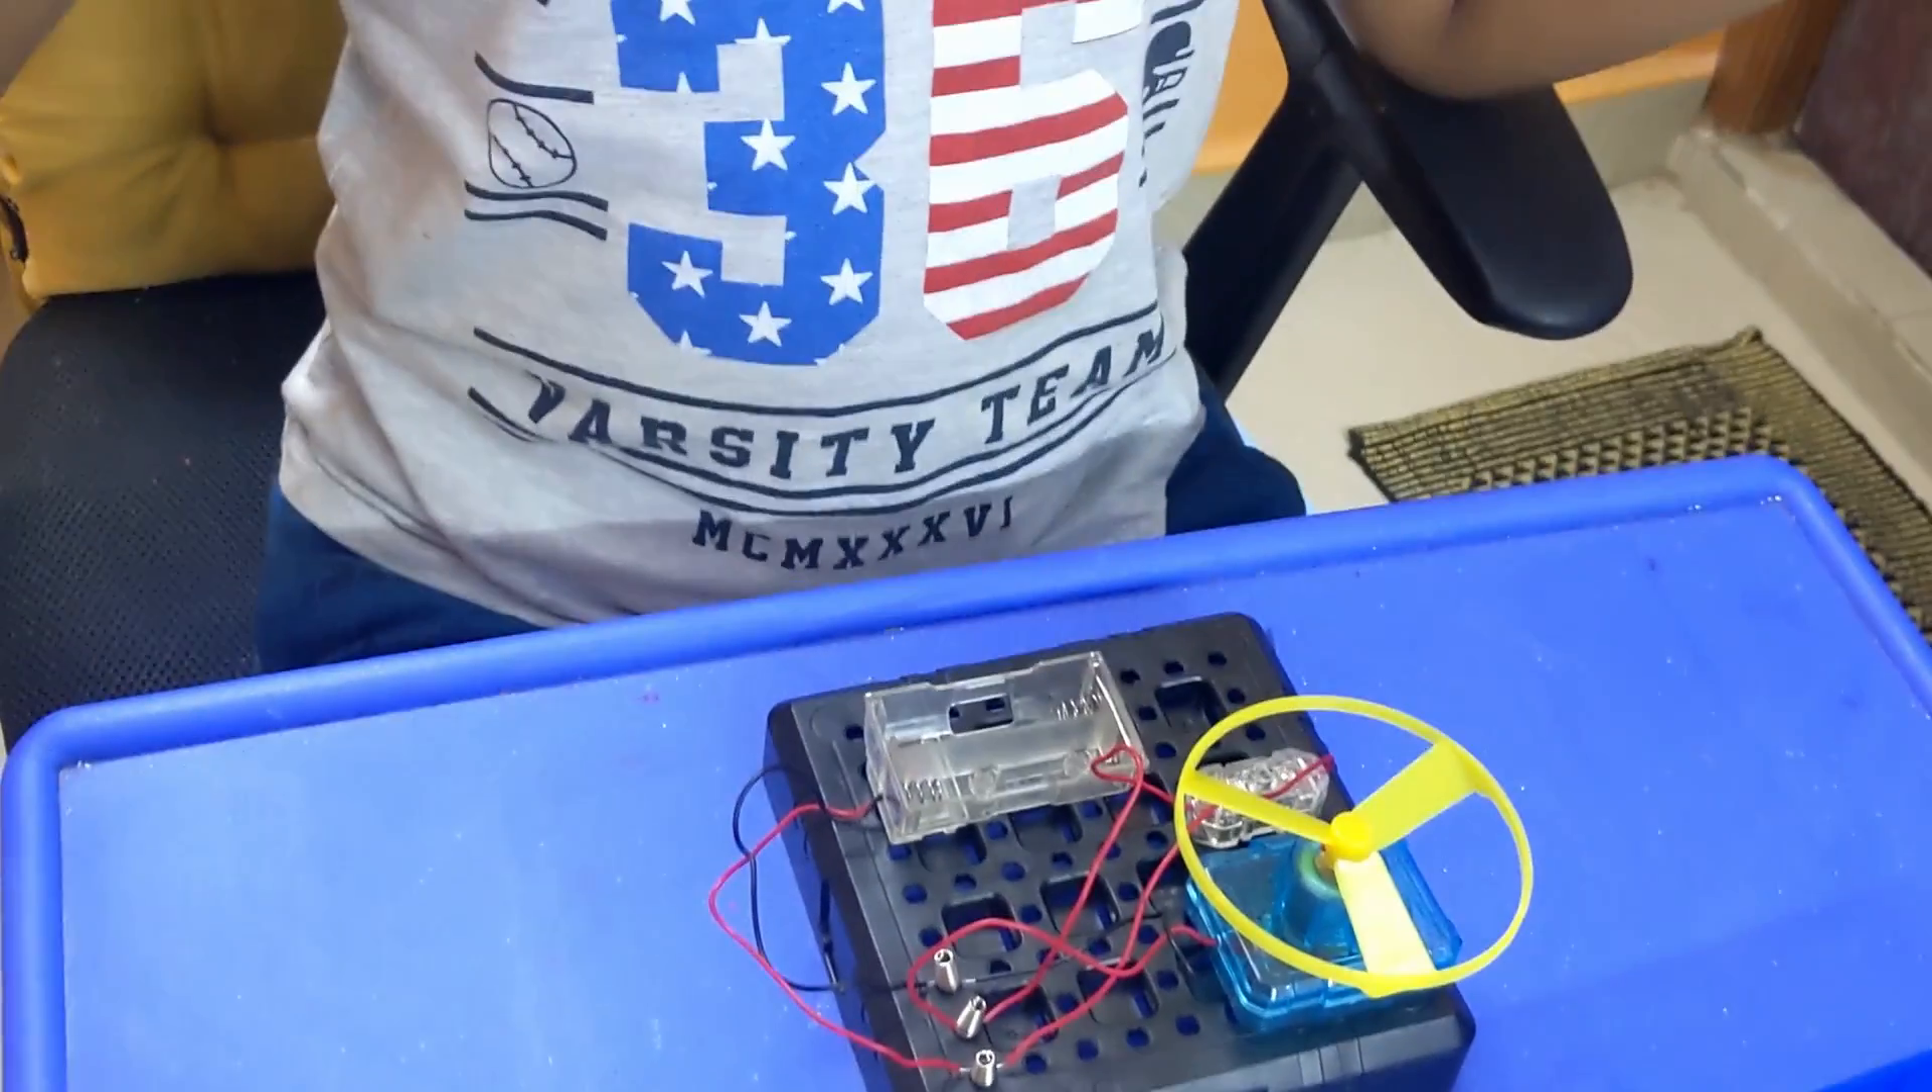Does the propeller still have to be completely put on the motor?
No.